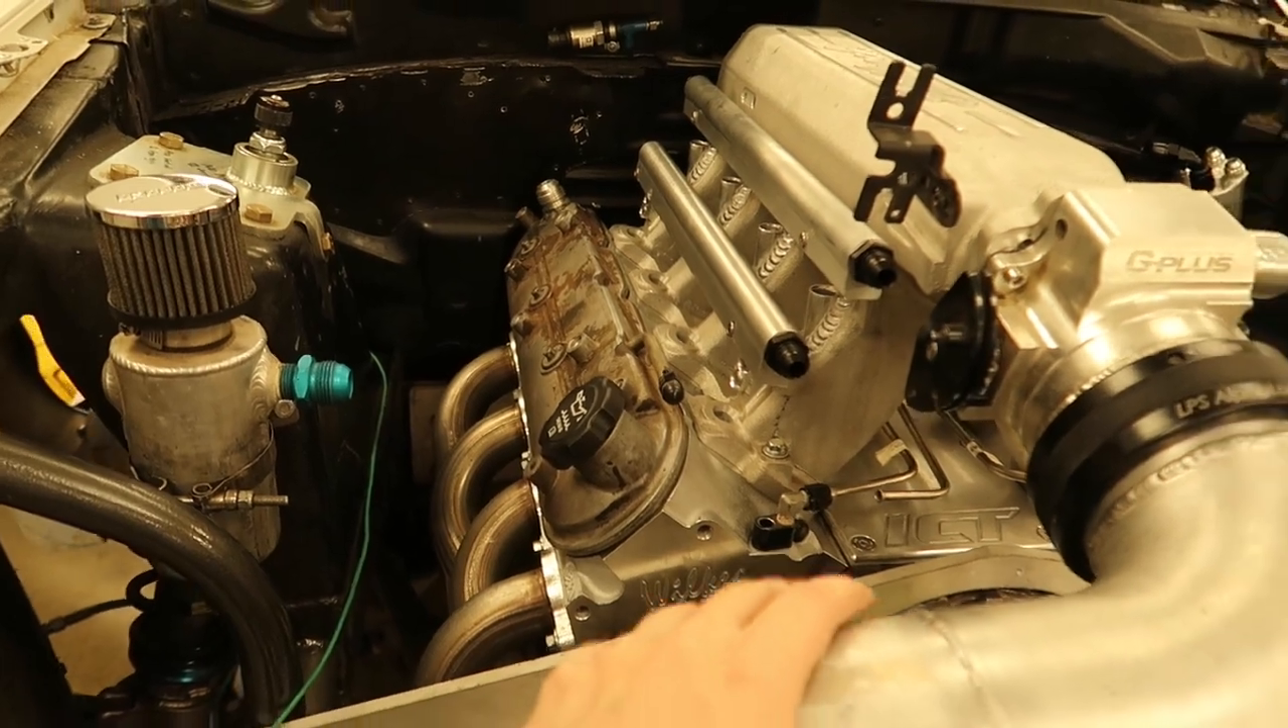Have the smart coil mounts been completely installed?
No.